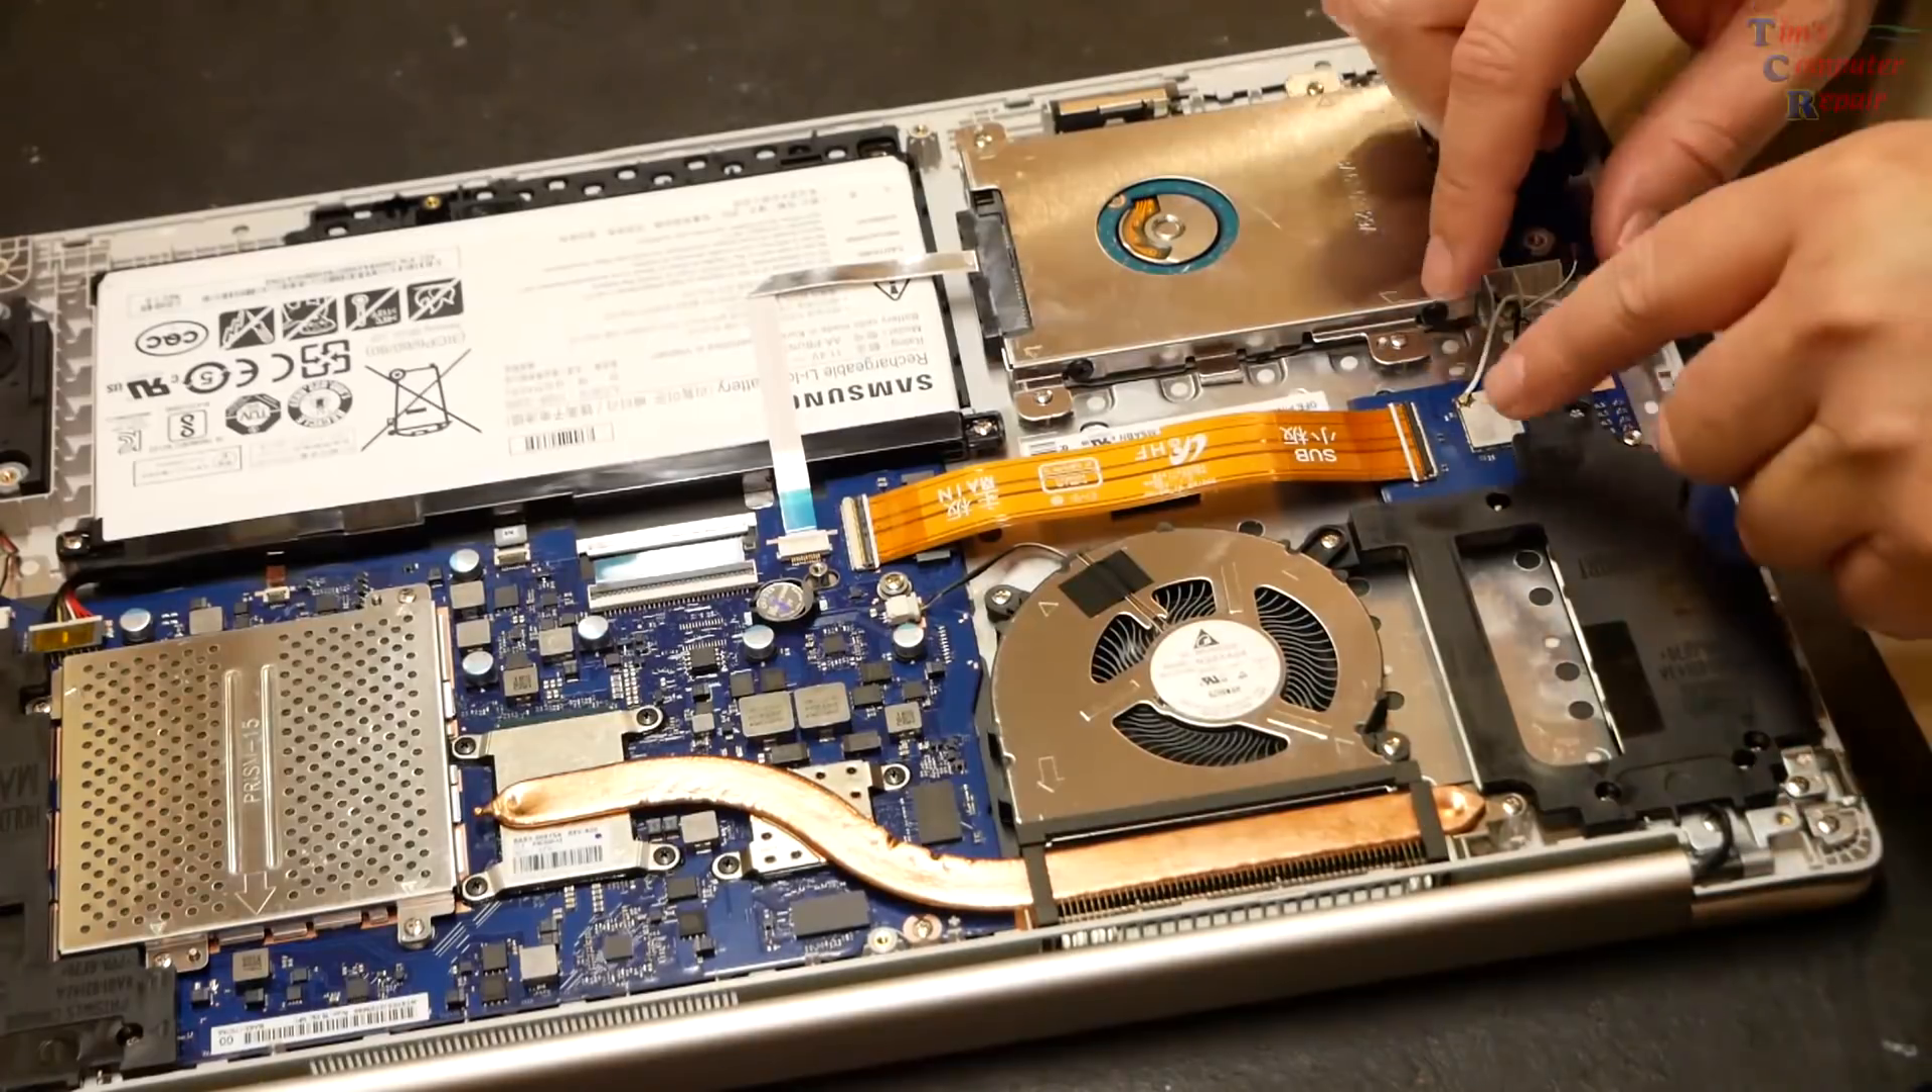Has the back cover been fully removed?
Yes.